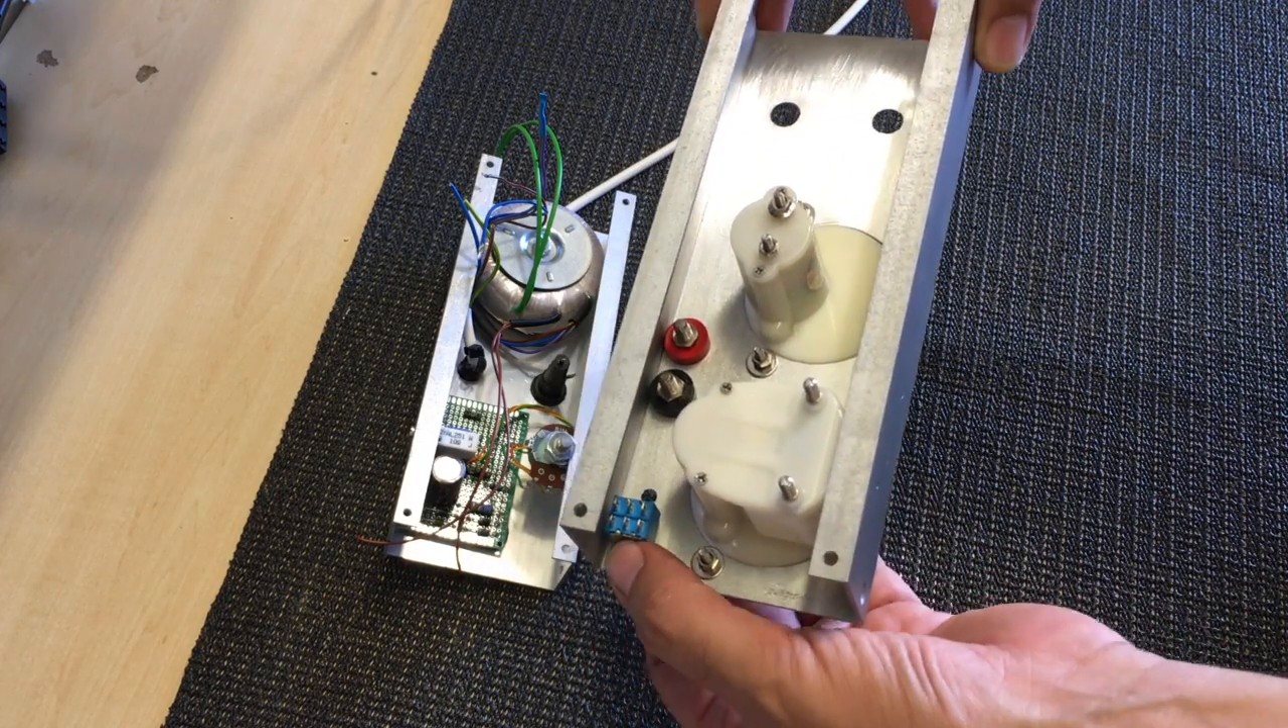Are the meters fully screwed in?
Yes.